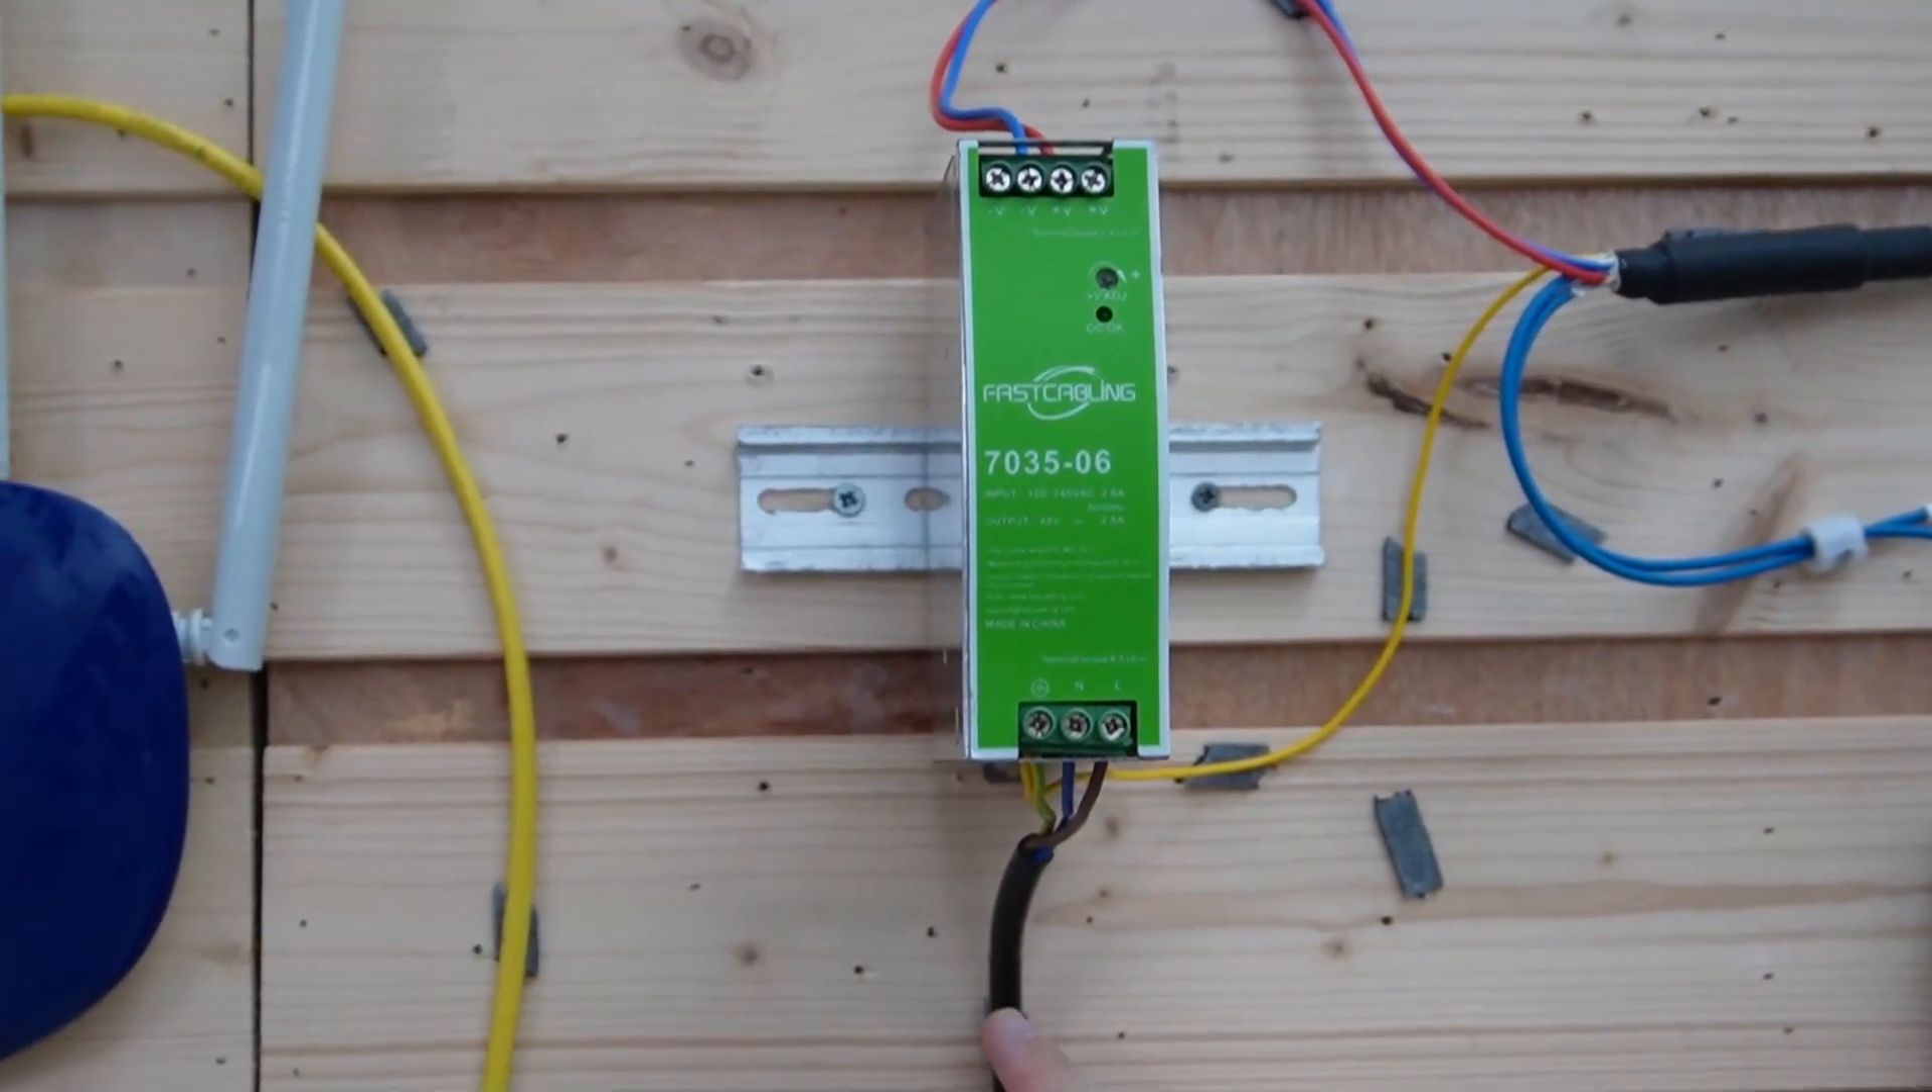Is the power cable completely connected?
Yes.